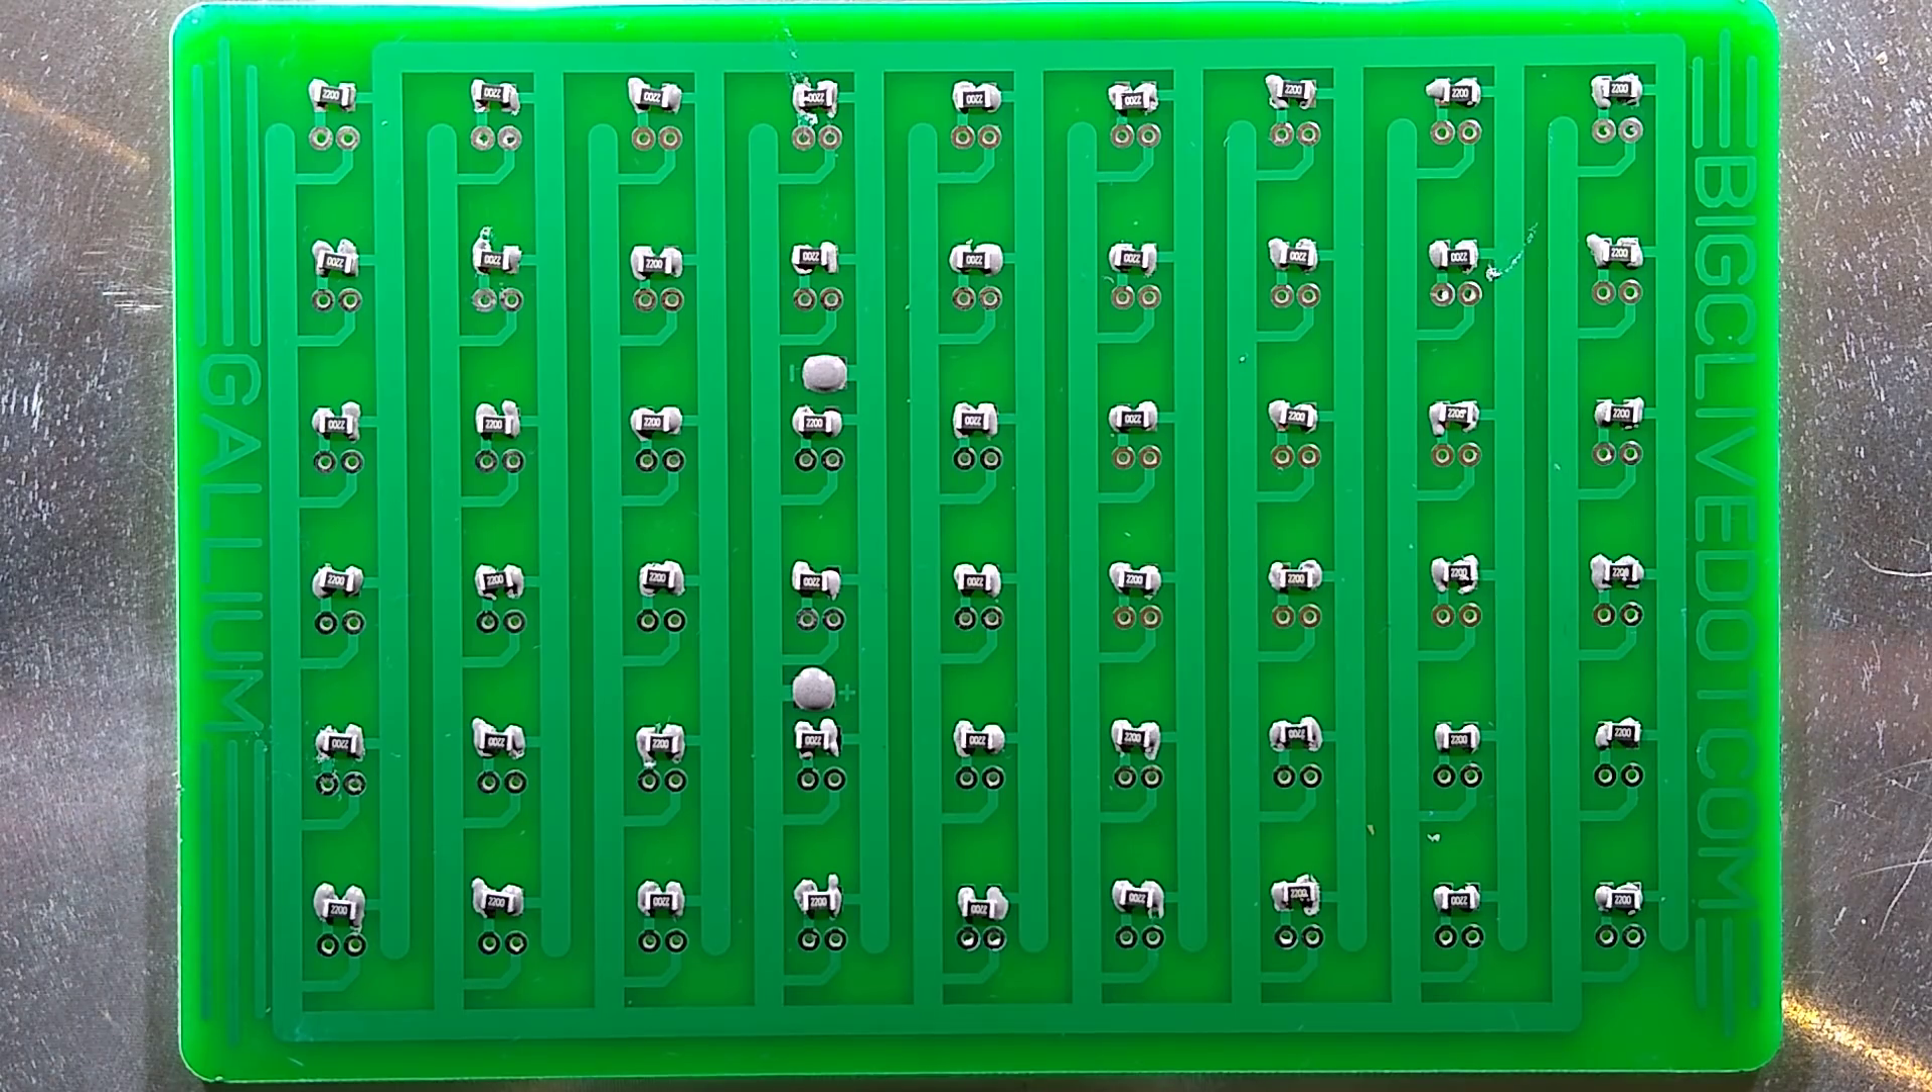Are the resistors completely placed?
Yes.